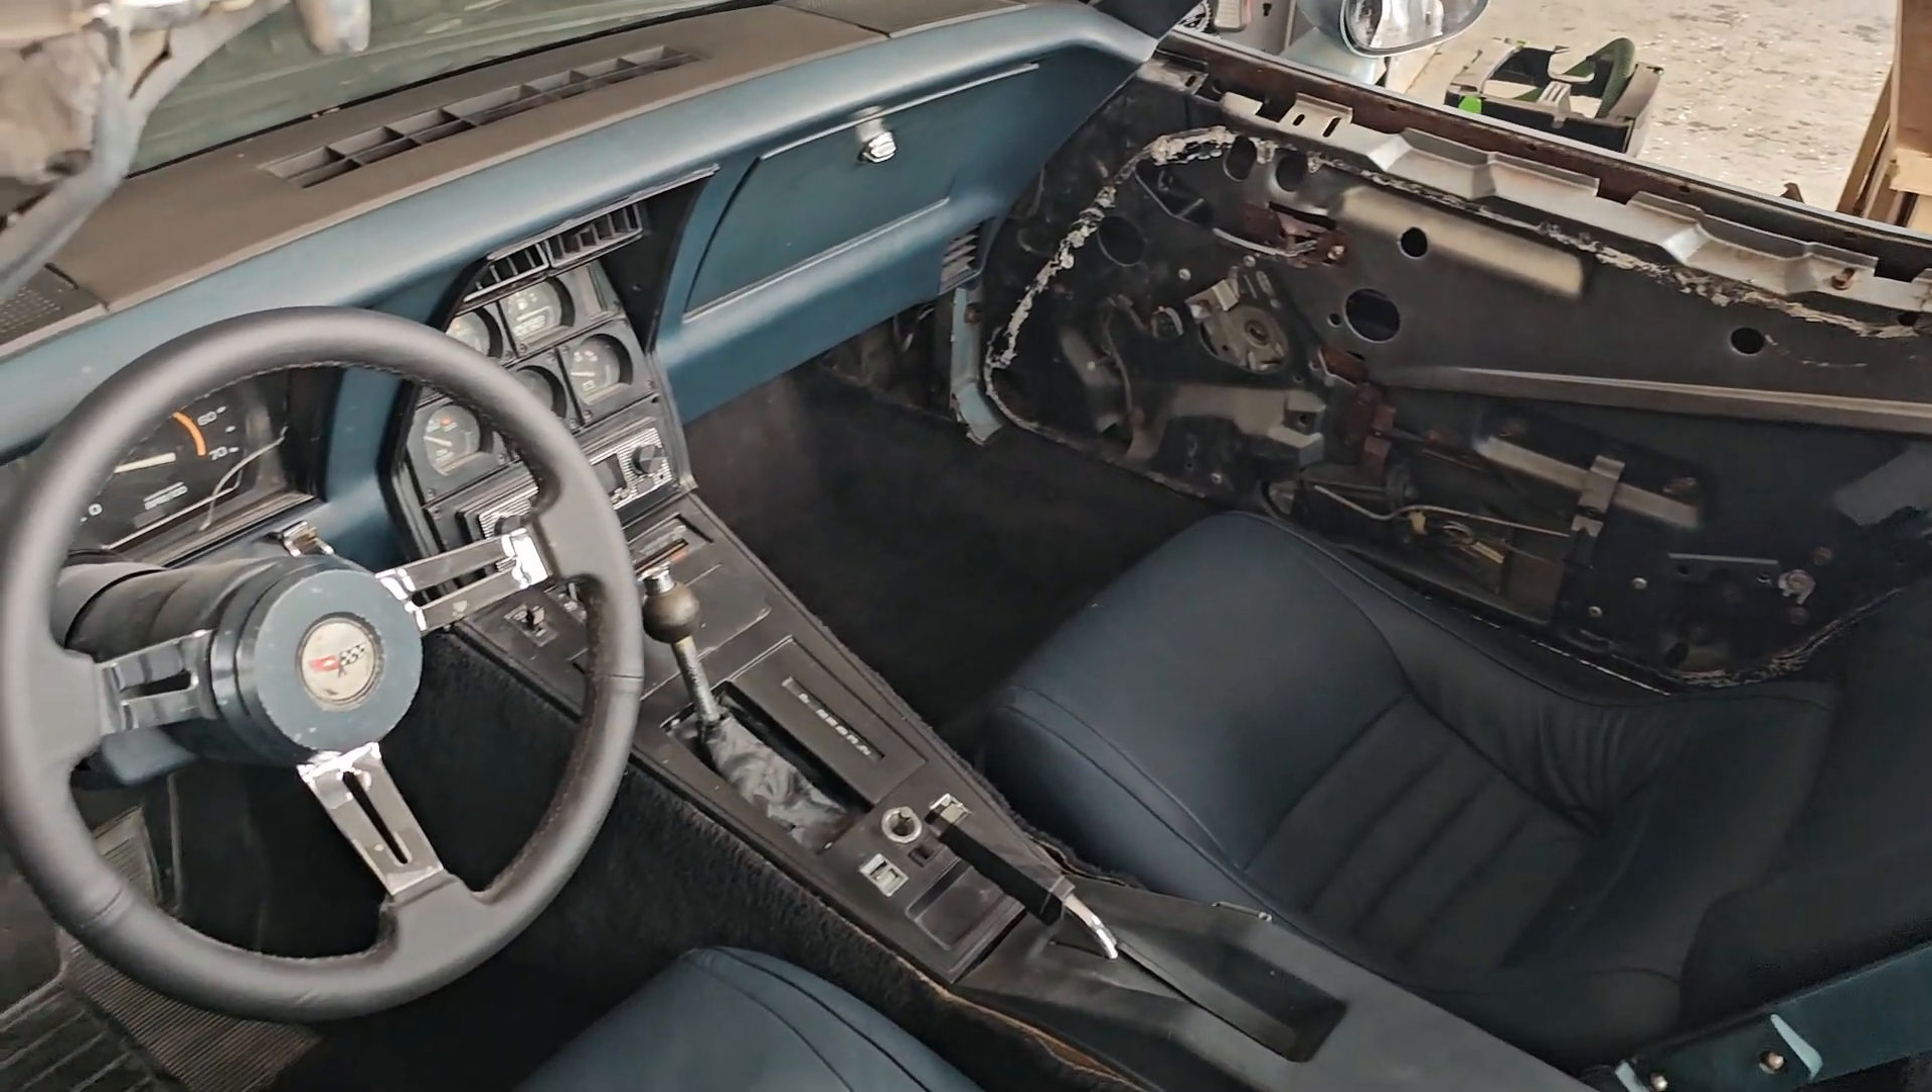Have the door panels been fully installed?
No.